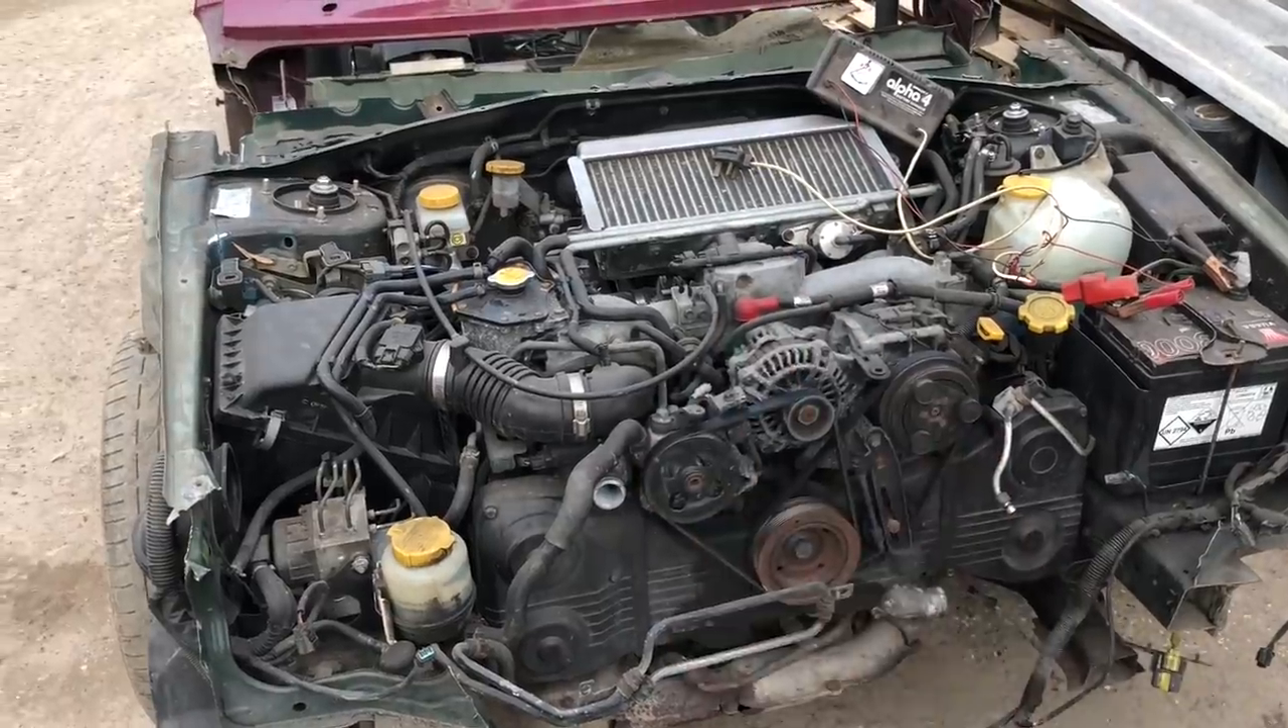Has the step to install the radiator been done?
No.